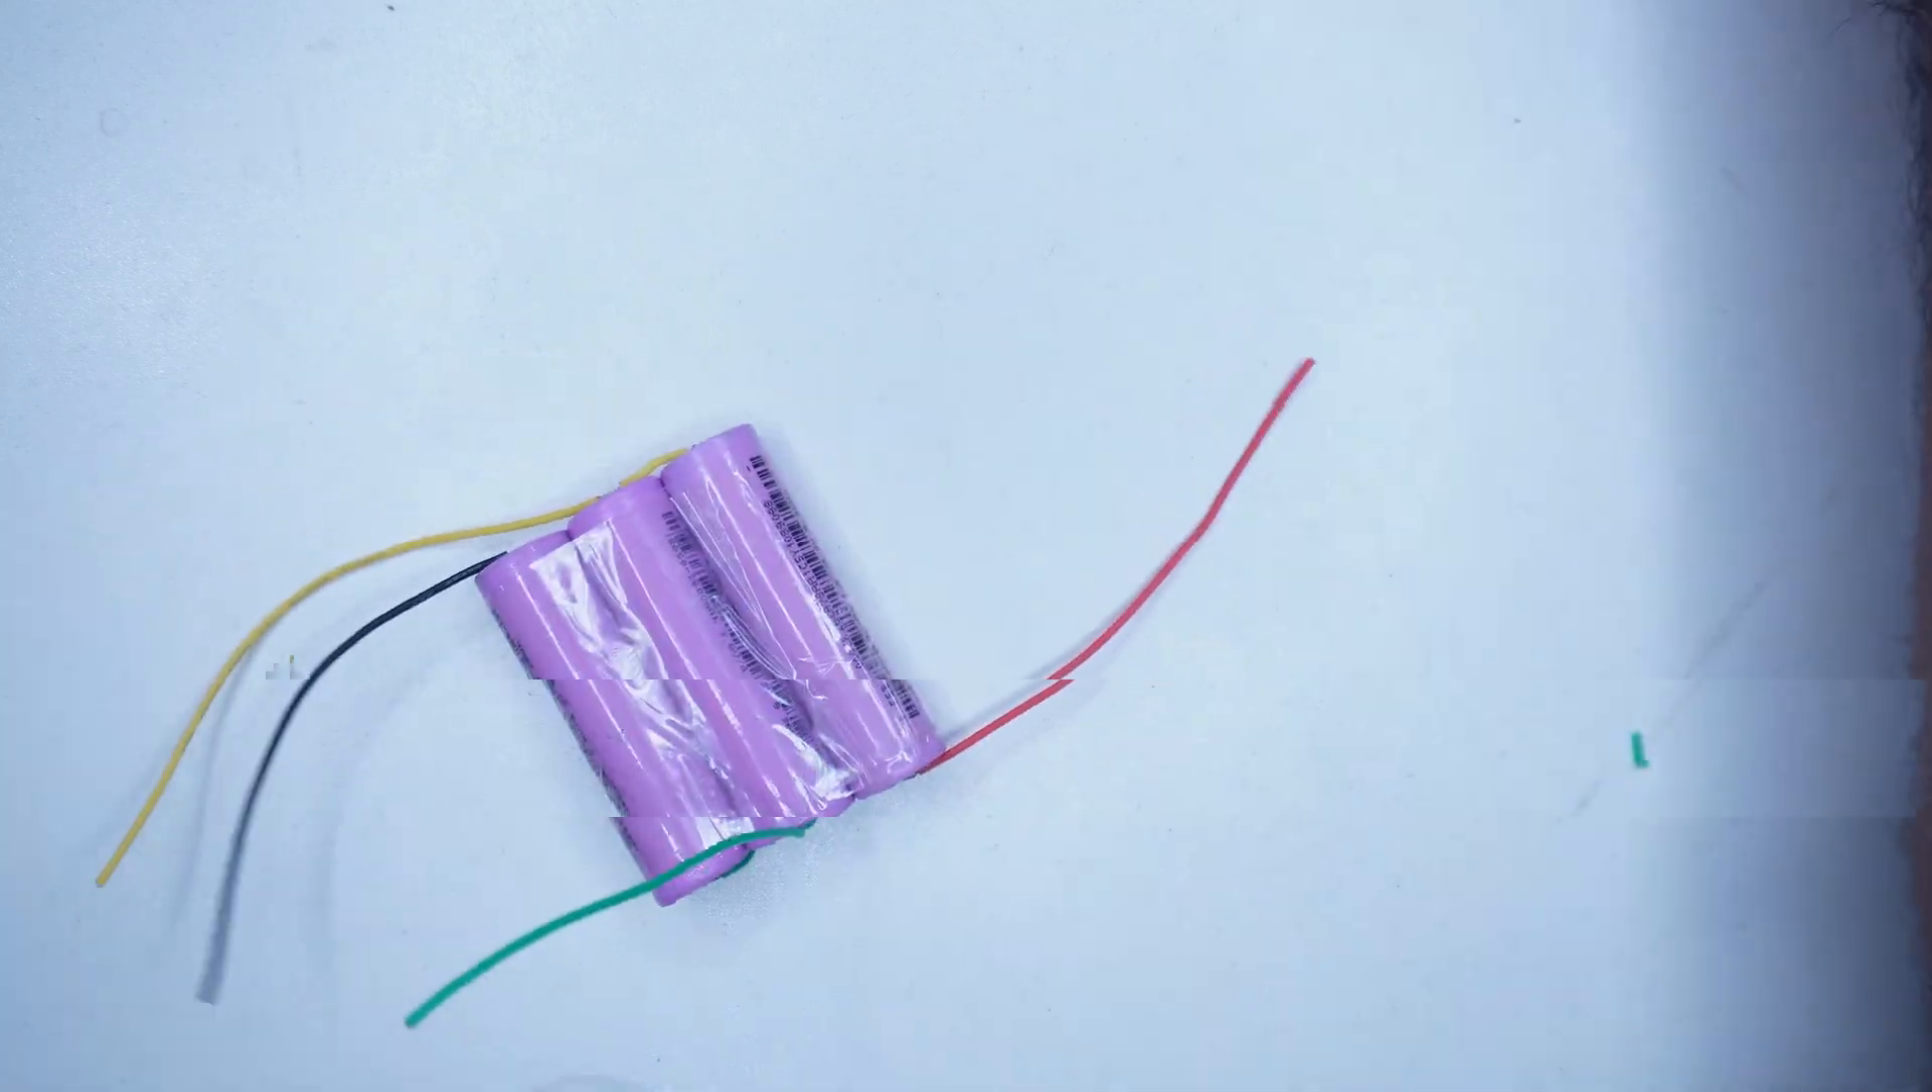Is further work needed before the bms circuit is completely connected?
Yes.